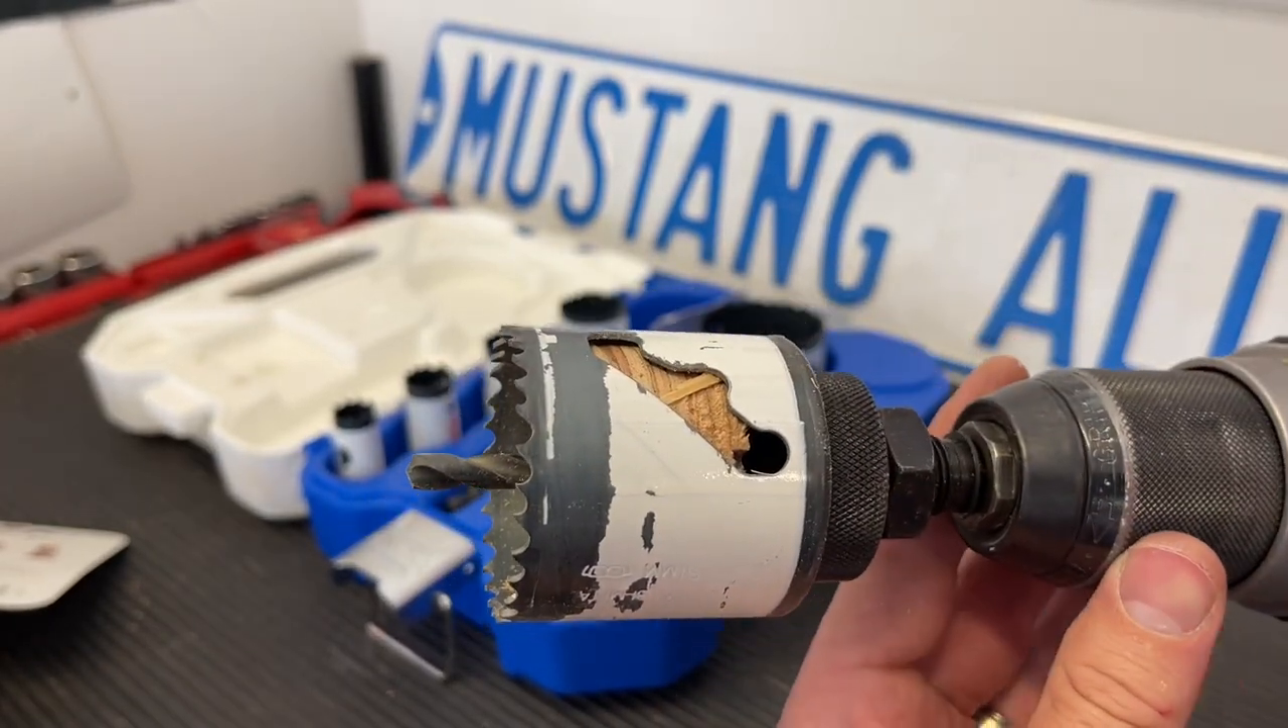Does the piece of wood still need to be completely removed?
Yes.